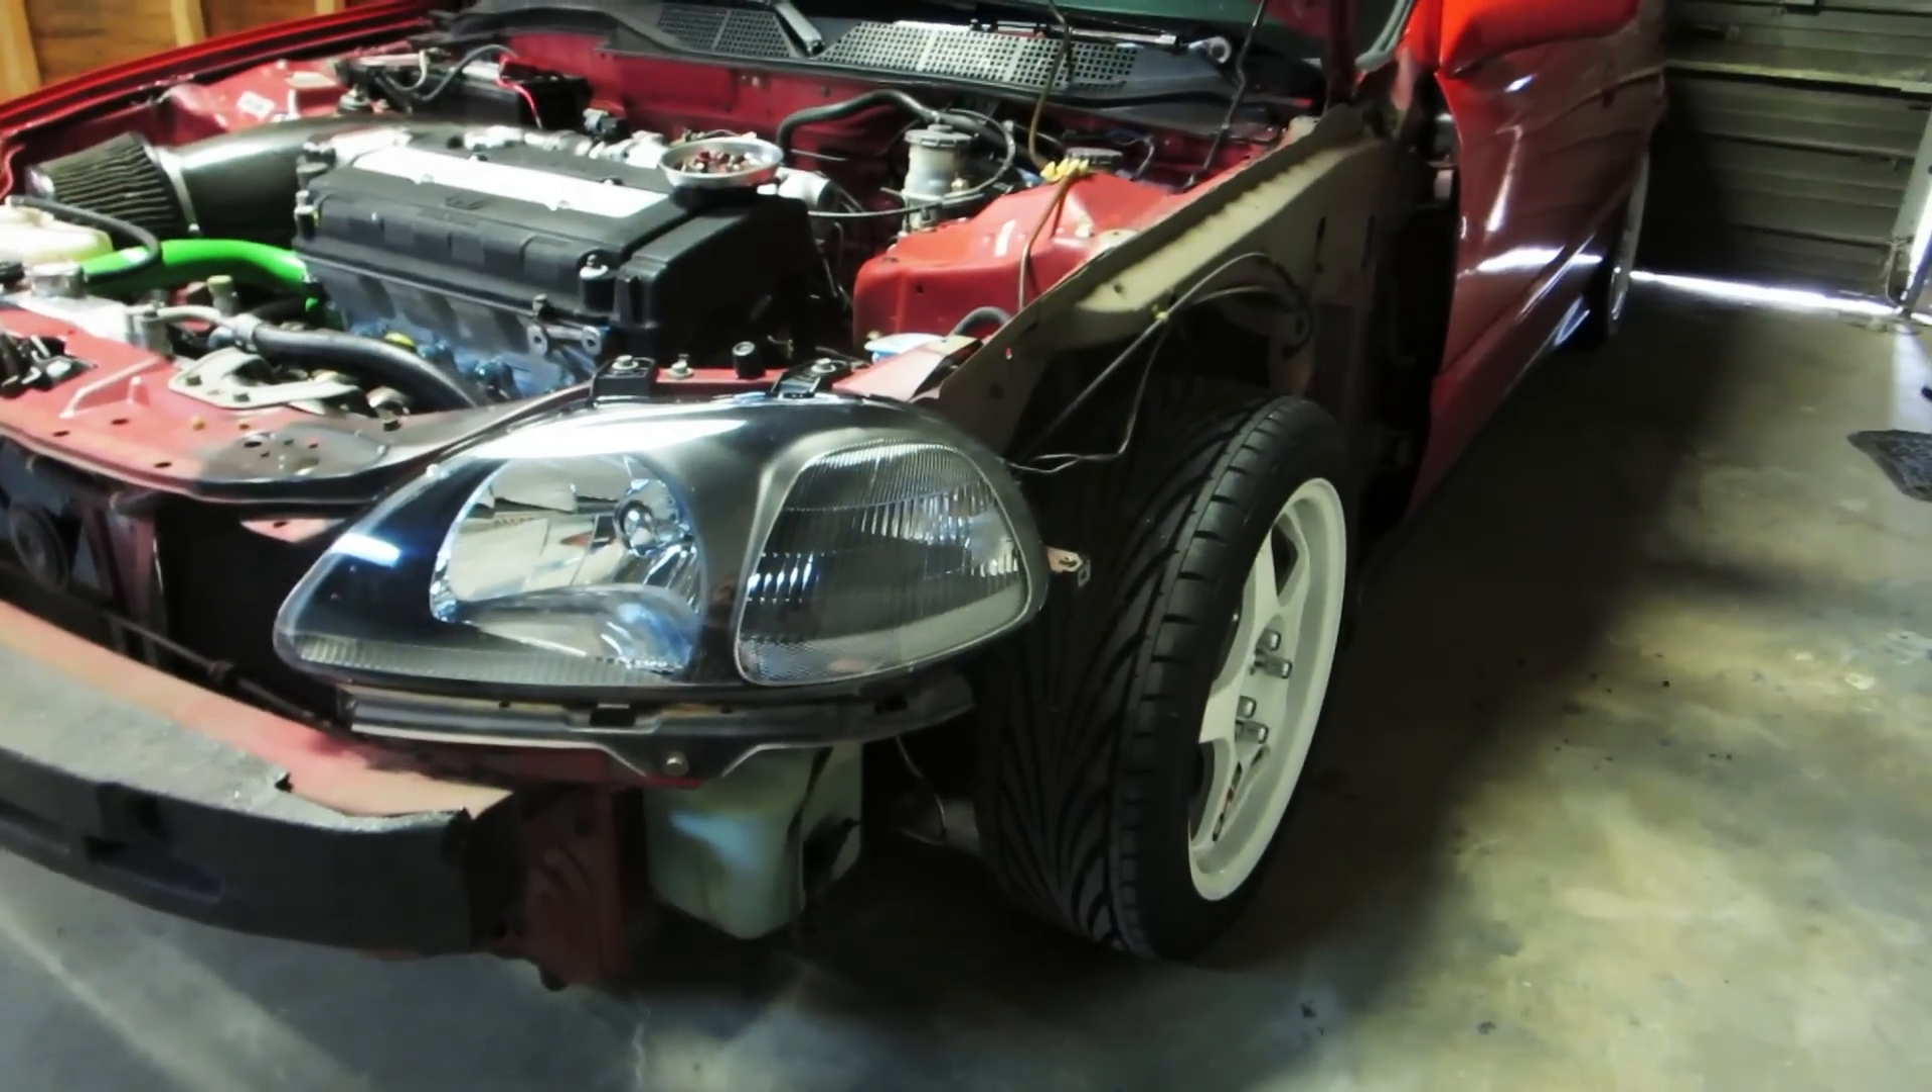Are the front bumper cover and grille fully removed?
Yes.